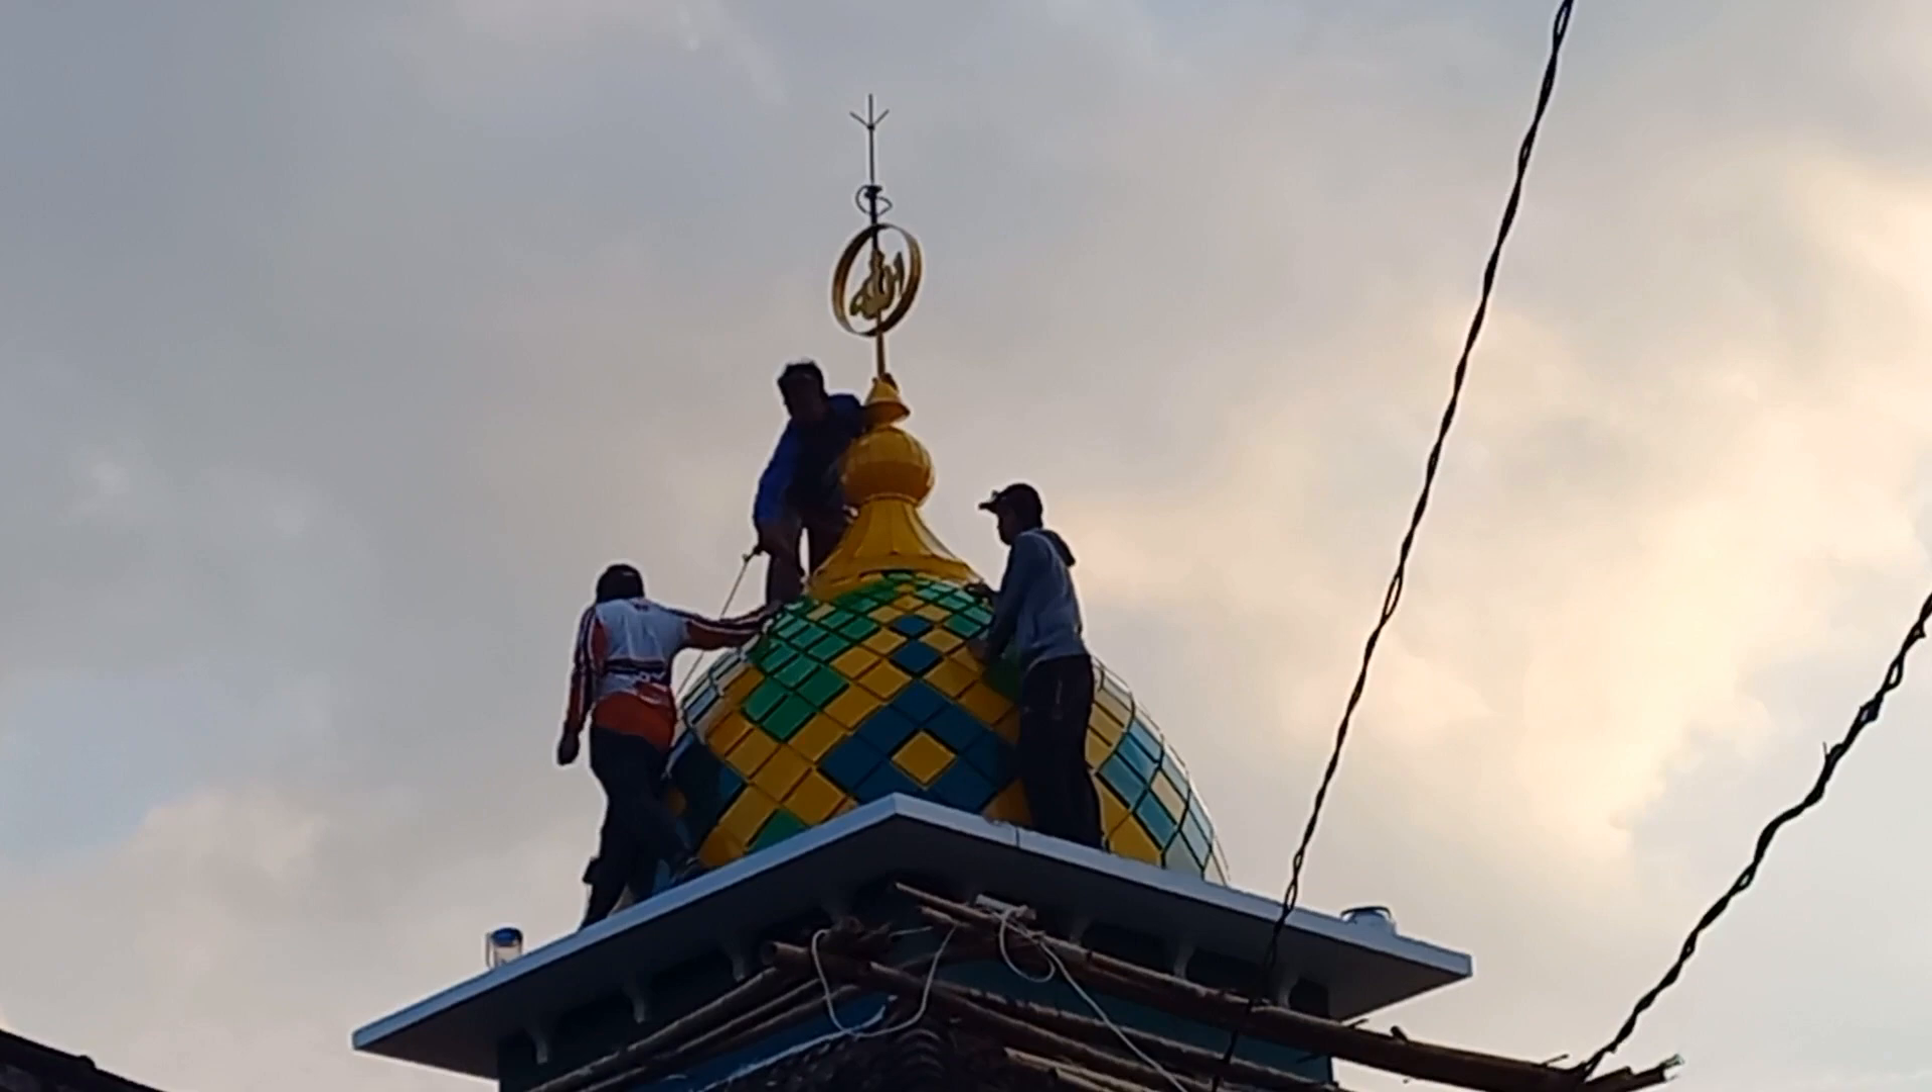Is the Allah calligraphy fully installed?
Yes.